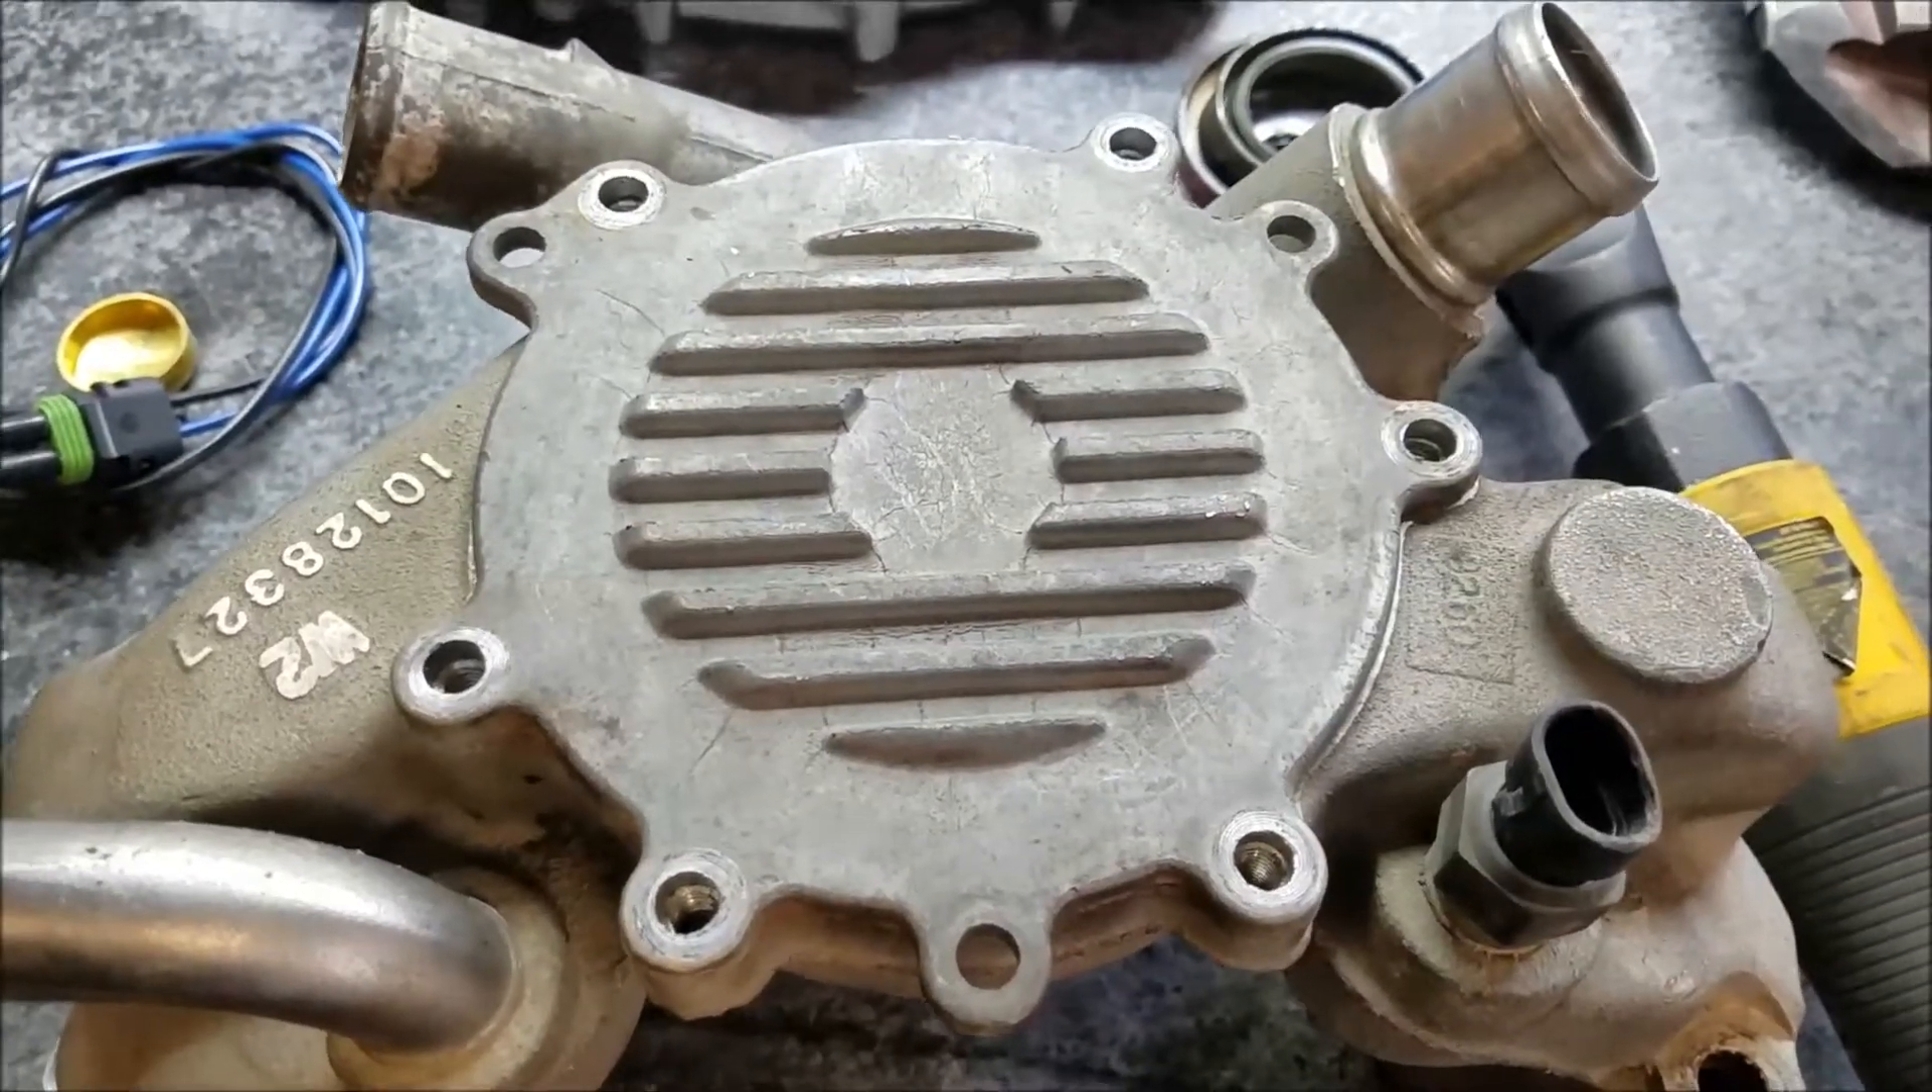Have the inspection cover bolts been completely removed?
Yes.